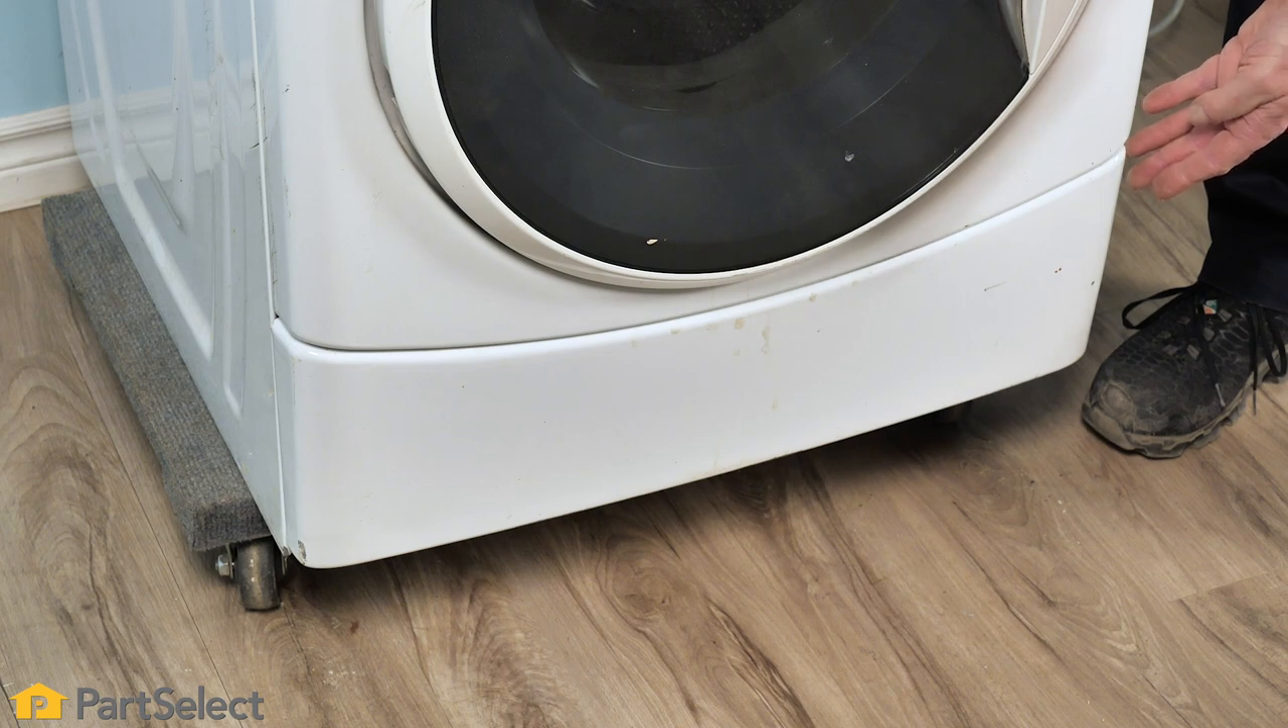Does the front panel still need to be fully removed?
Yes.